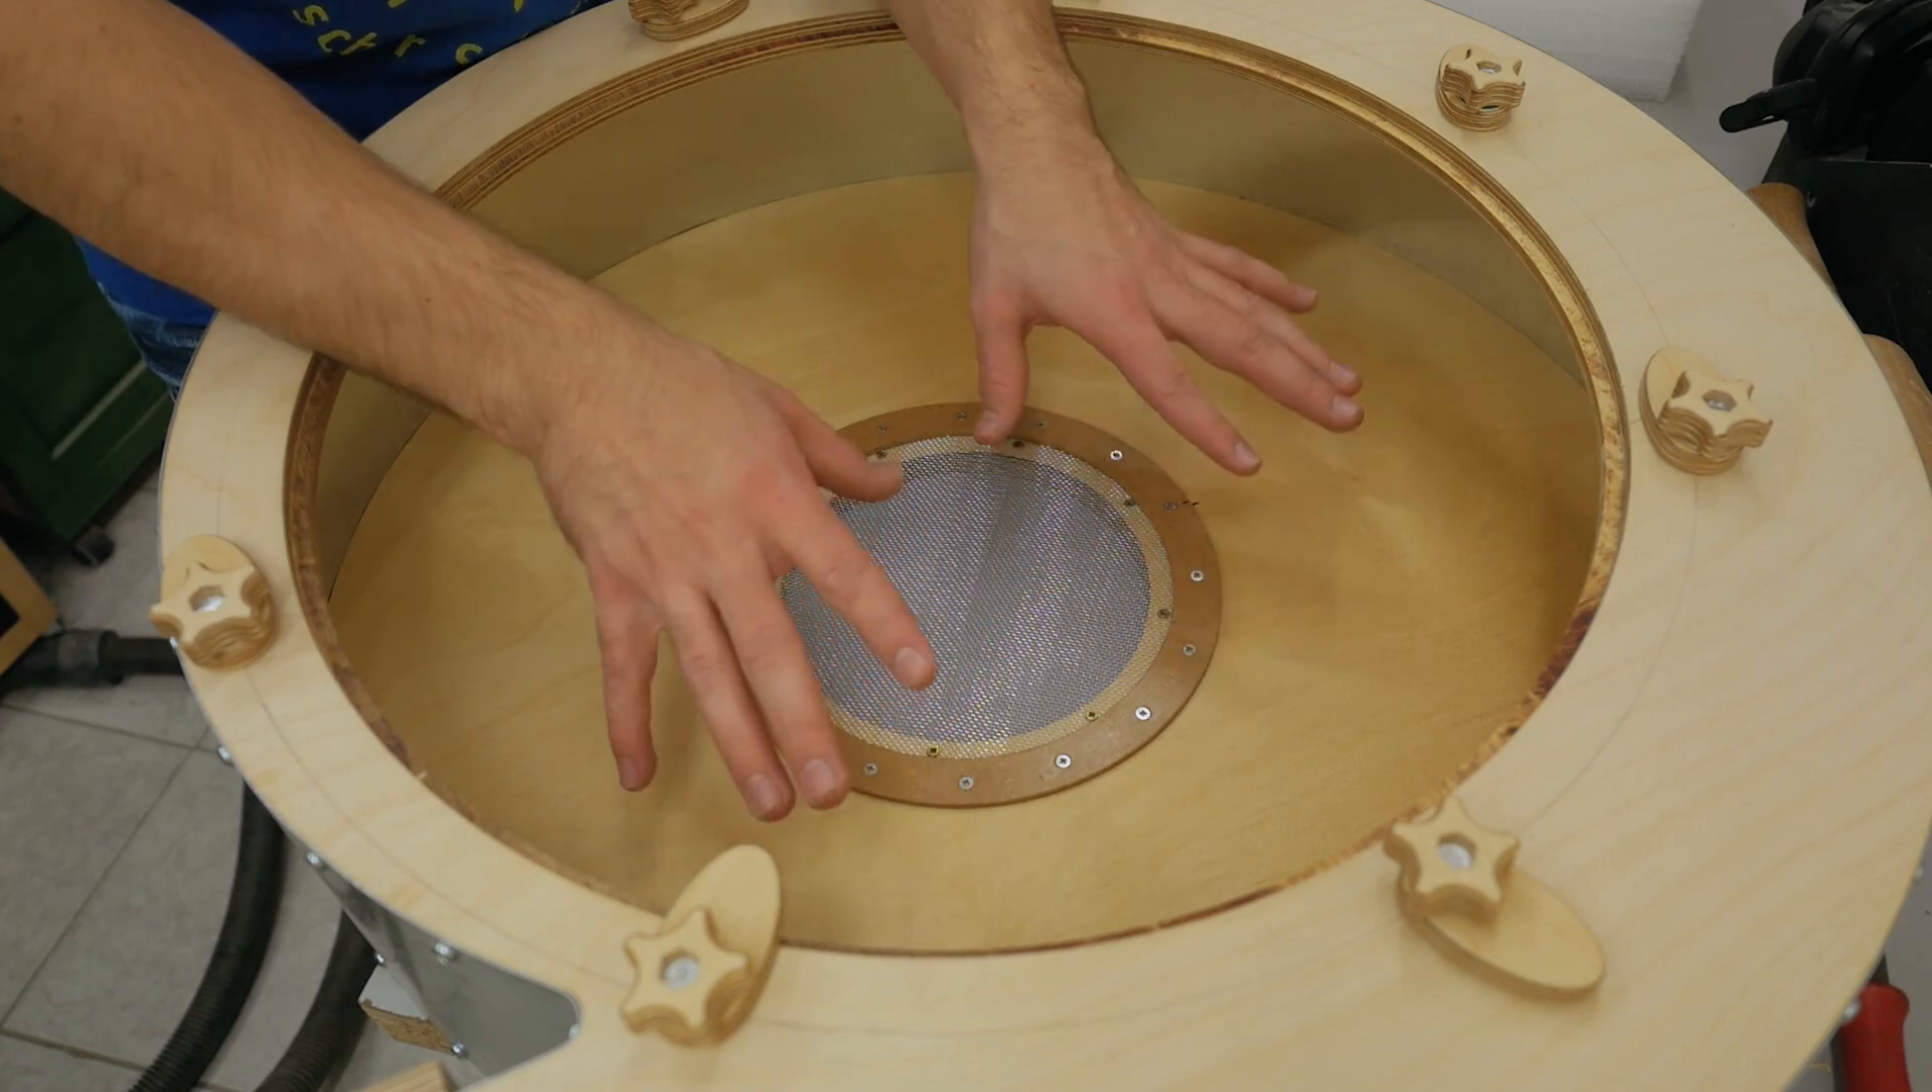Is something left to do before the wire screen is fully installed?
No.